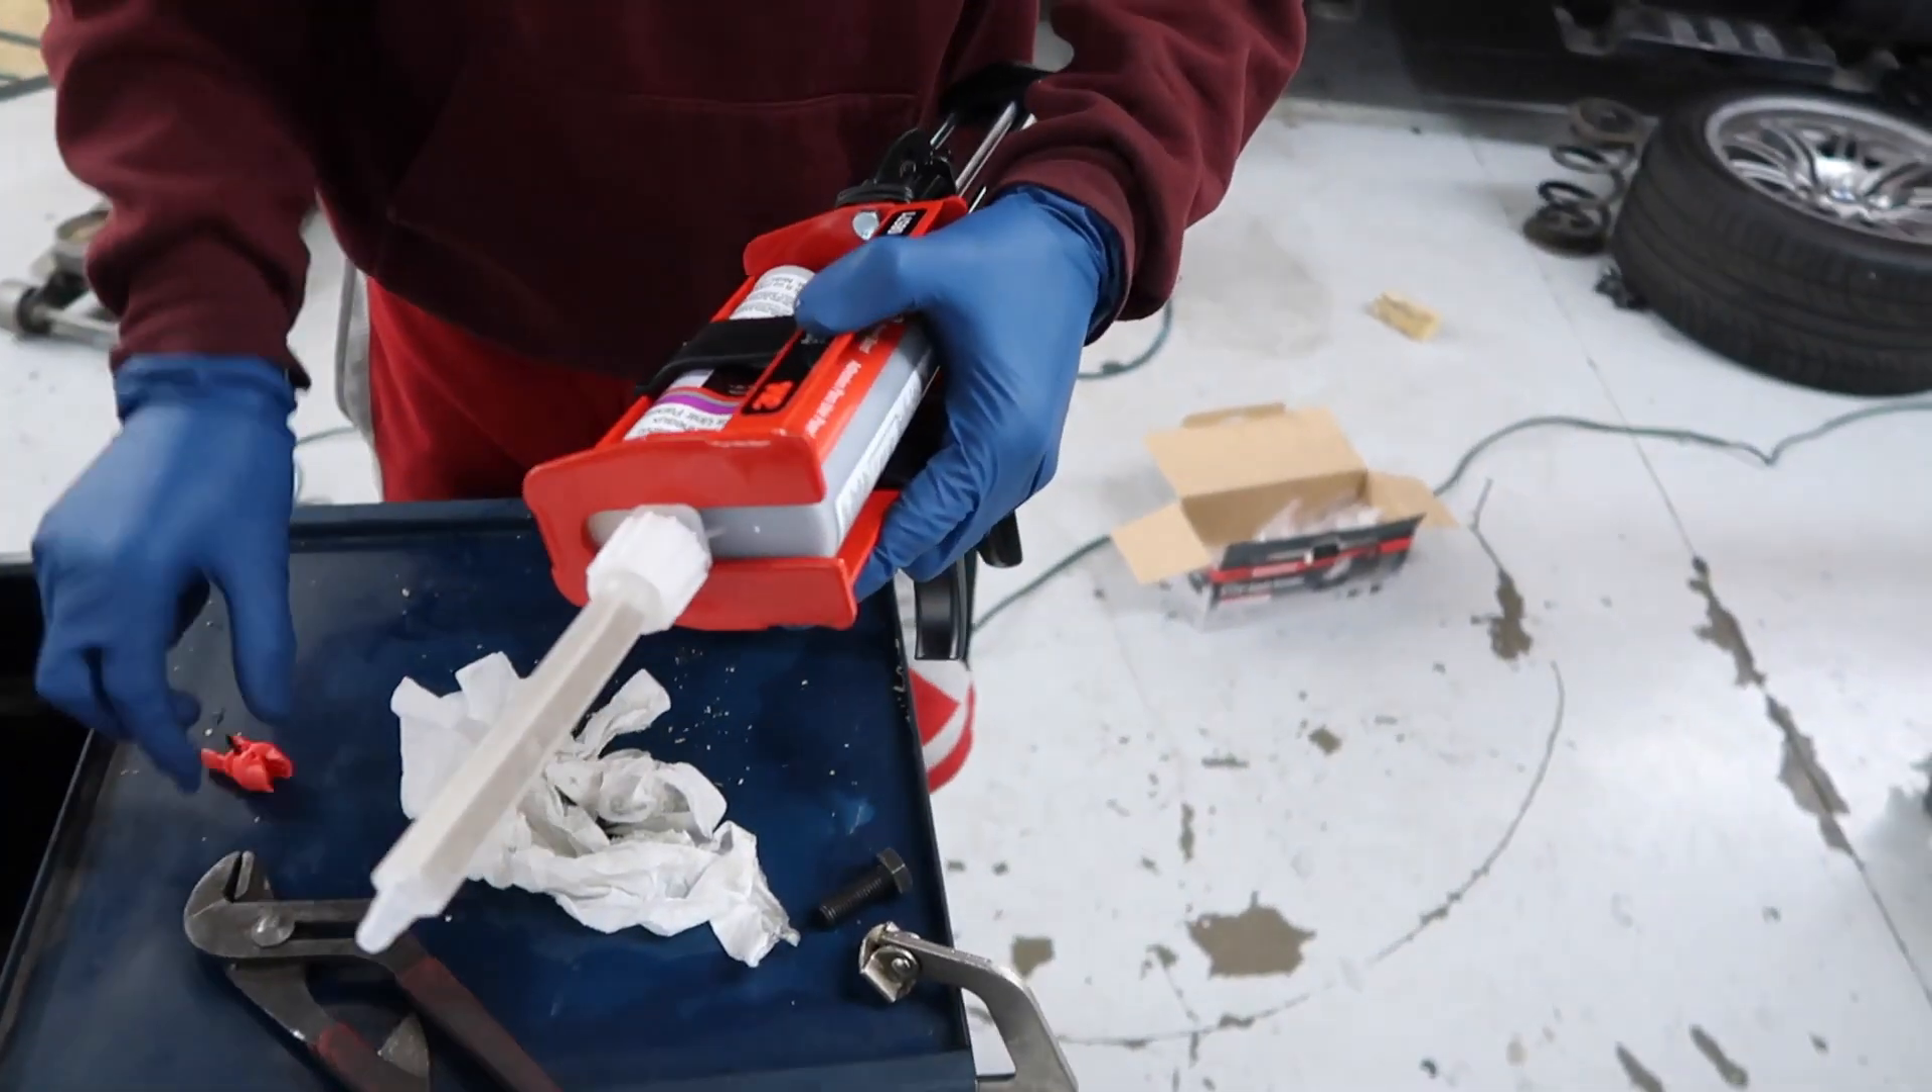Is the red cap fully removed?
Yes.